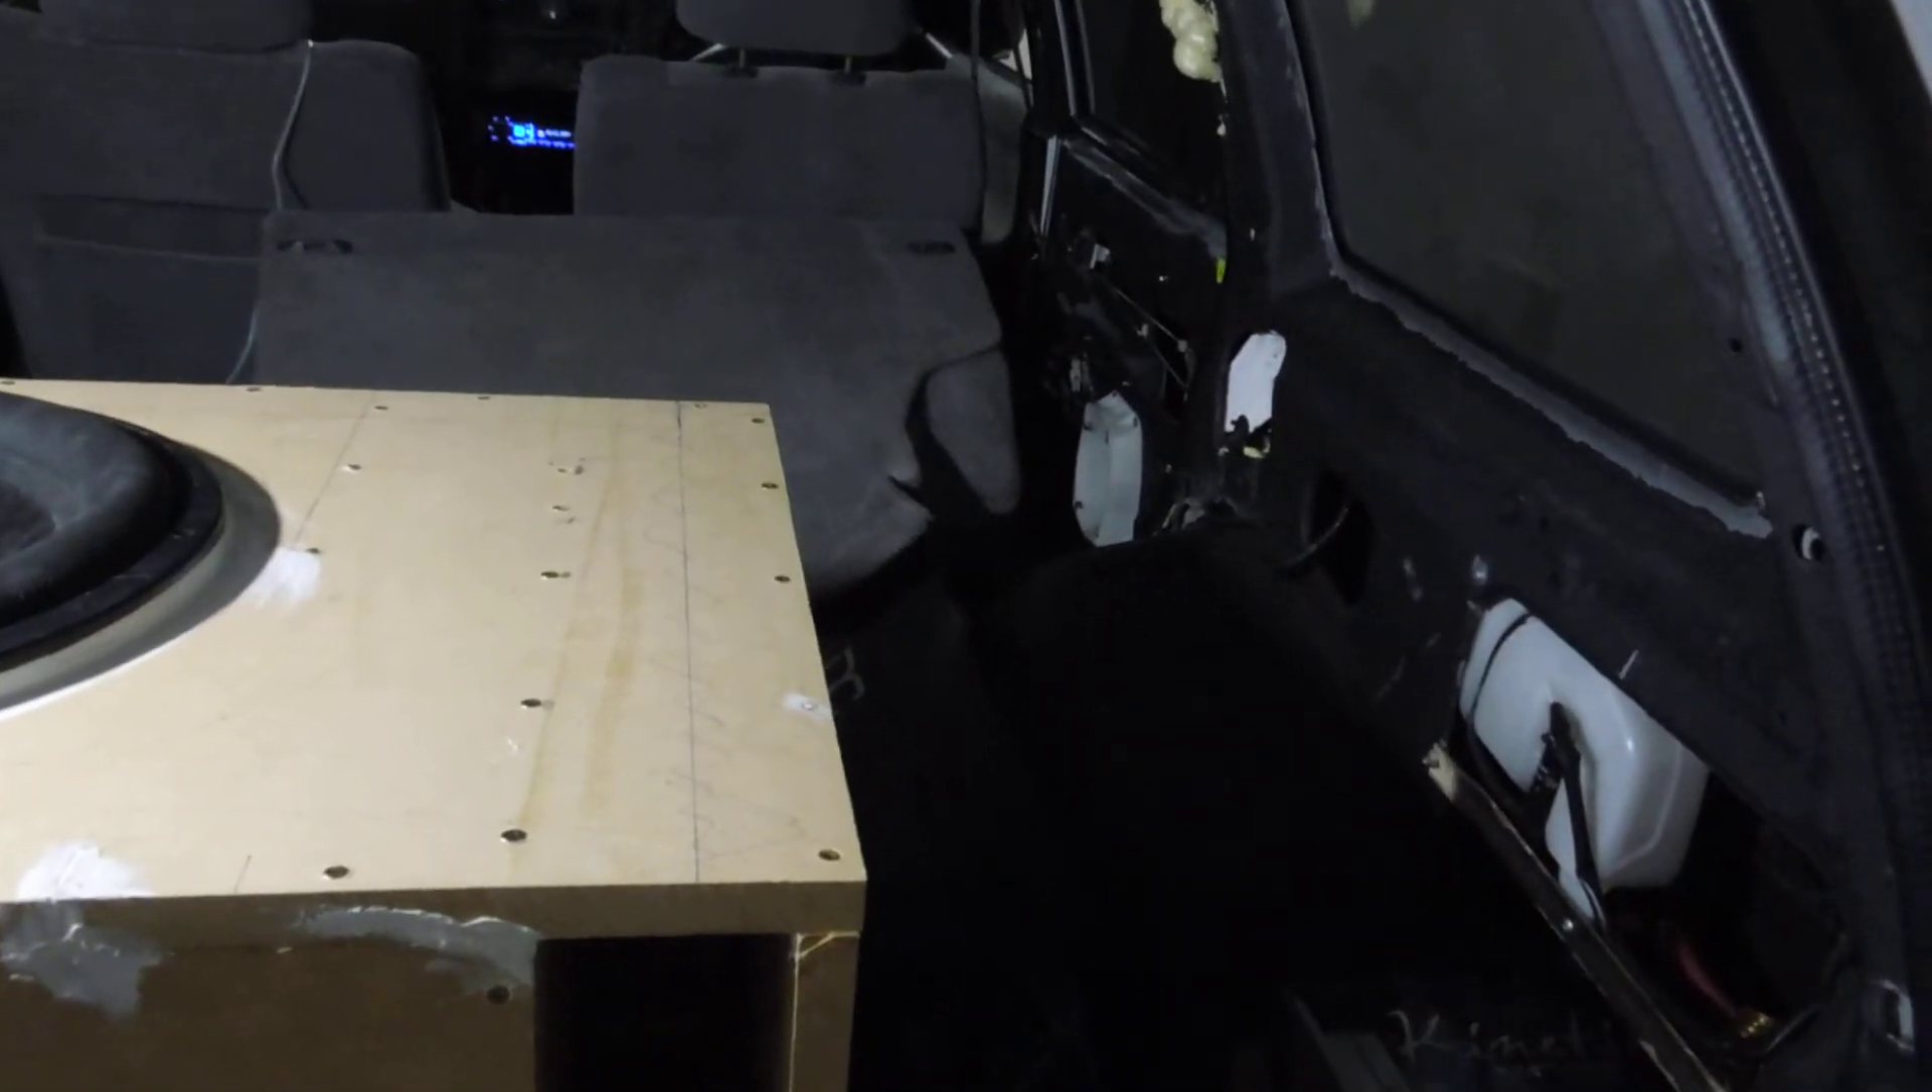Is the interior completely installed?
No.